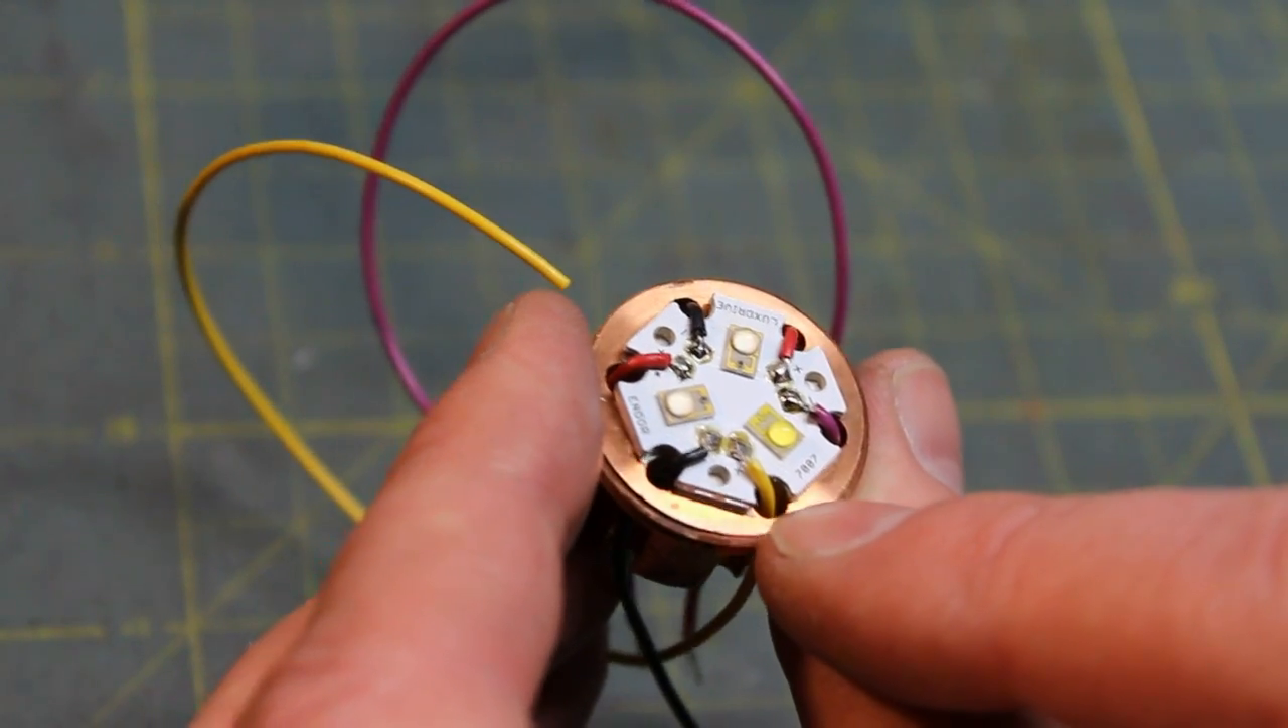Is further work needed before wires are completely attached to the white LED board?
No.